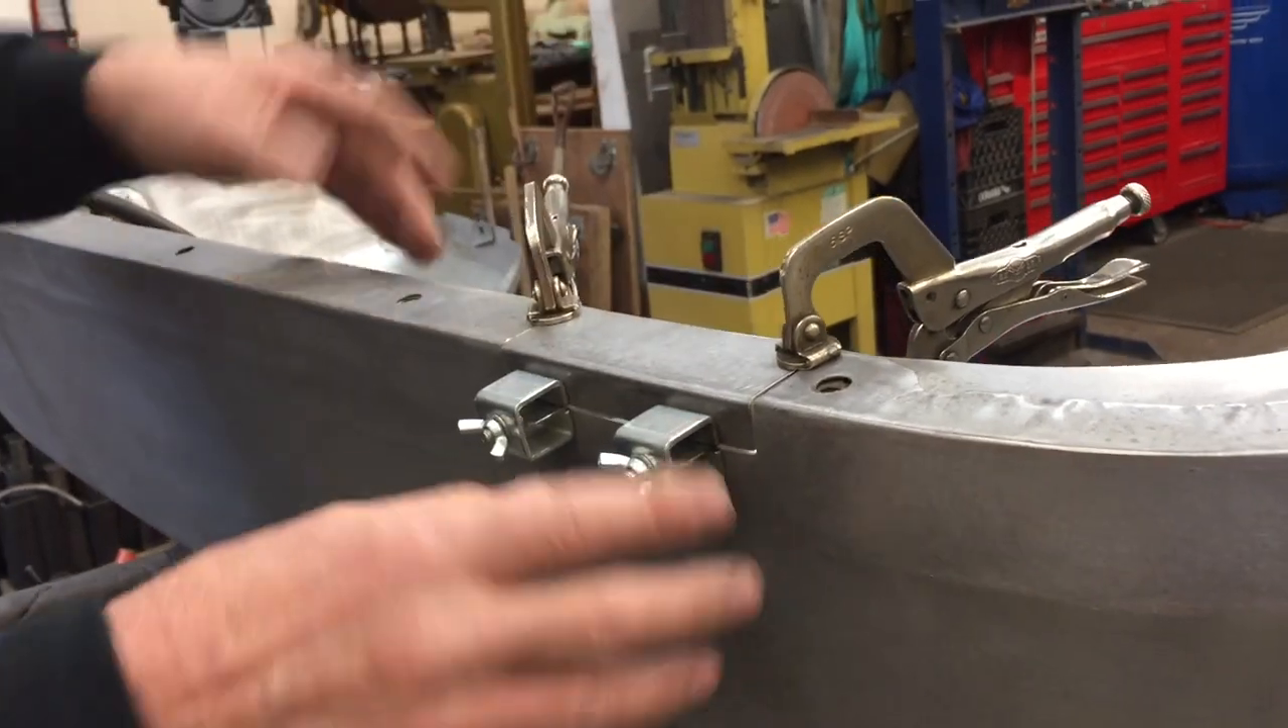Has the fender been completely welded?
No.